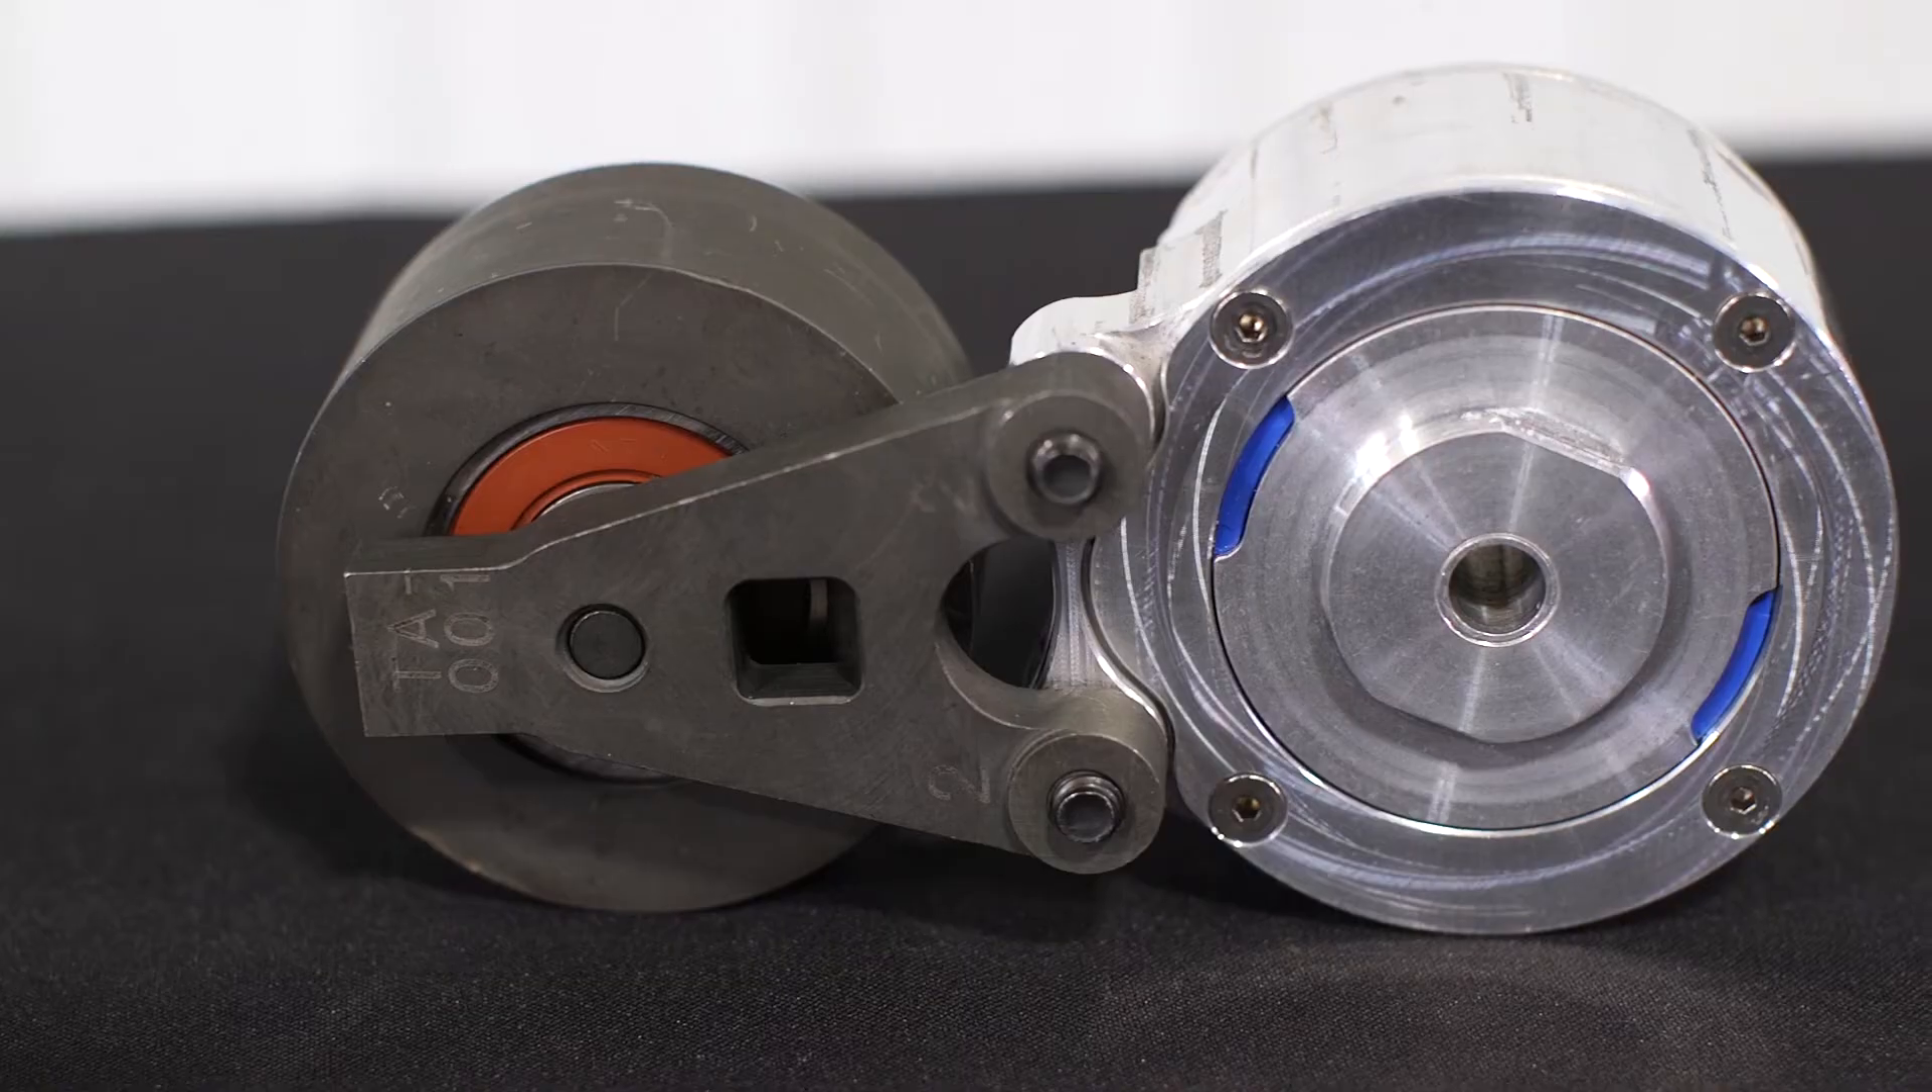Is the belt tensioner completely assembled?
Yes.